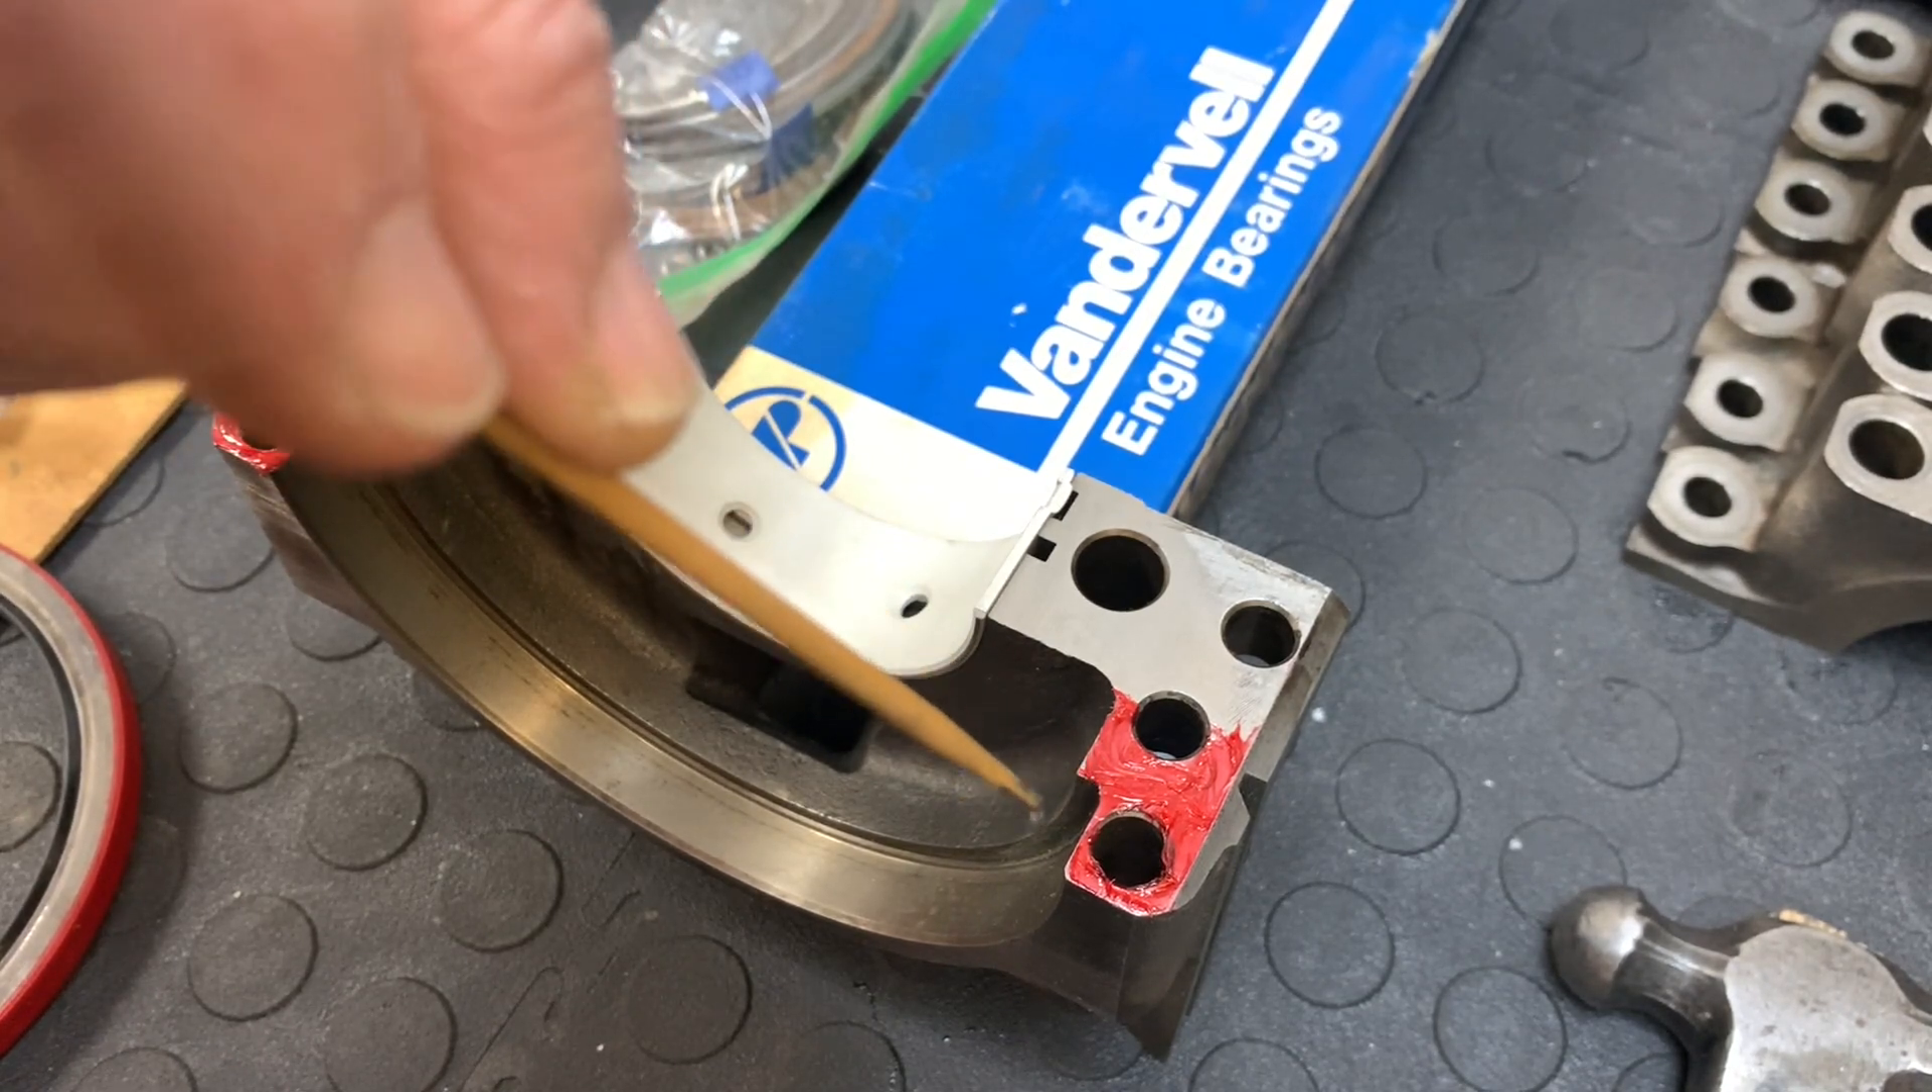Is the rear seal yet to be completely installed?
Yes.